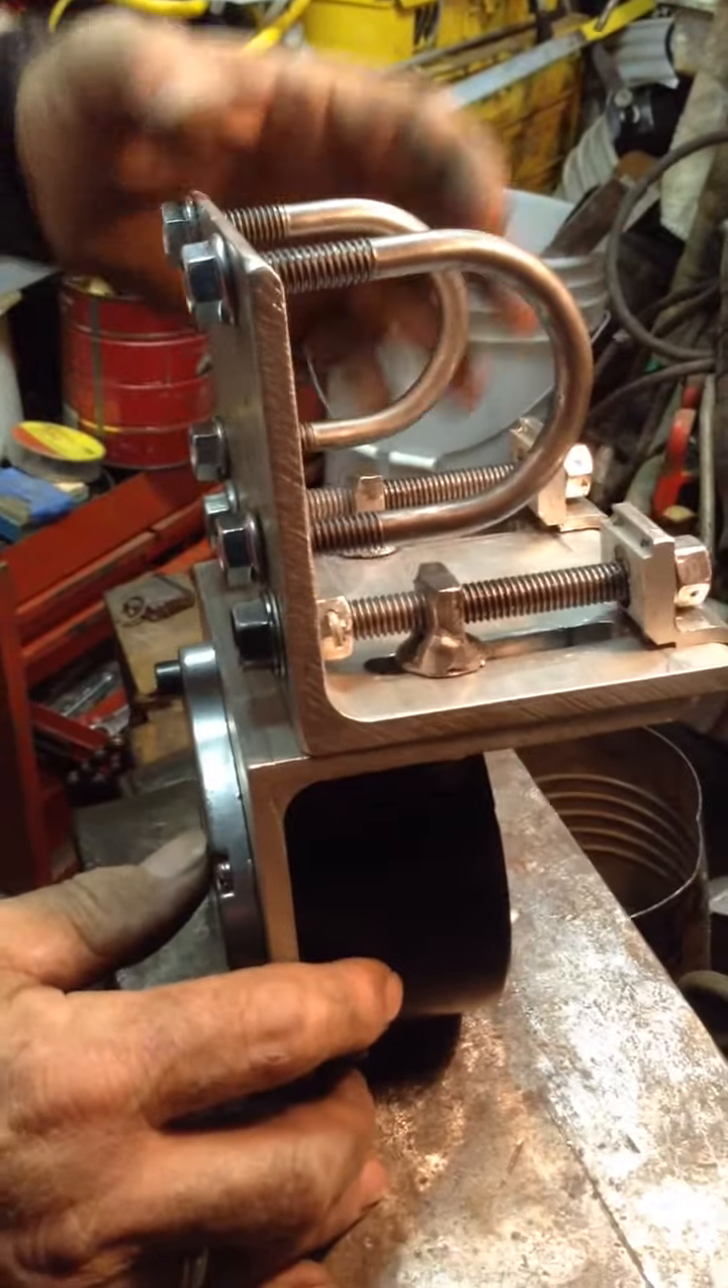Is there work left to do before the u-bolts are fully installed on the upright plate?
No.